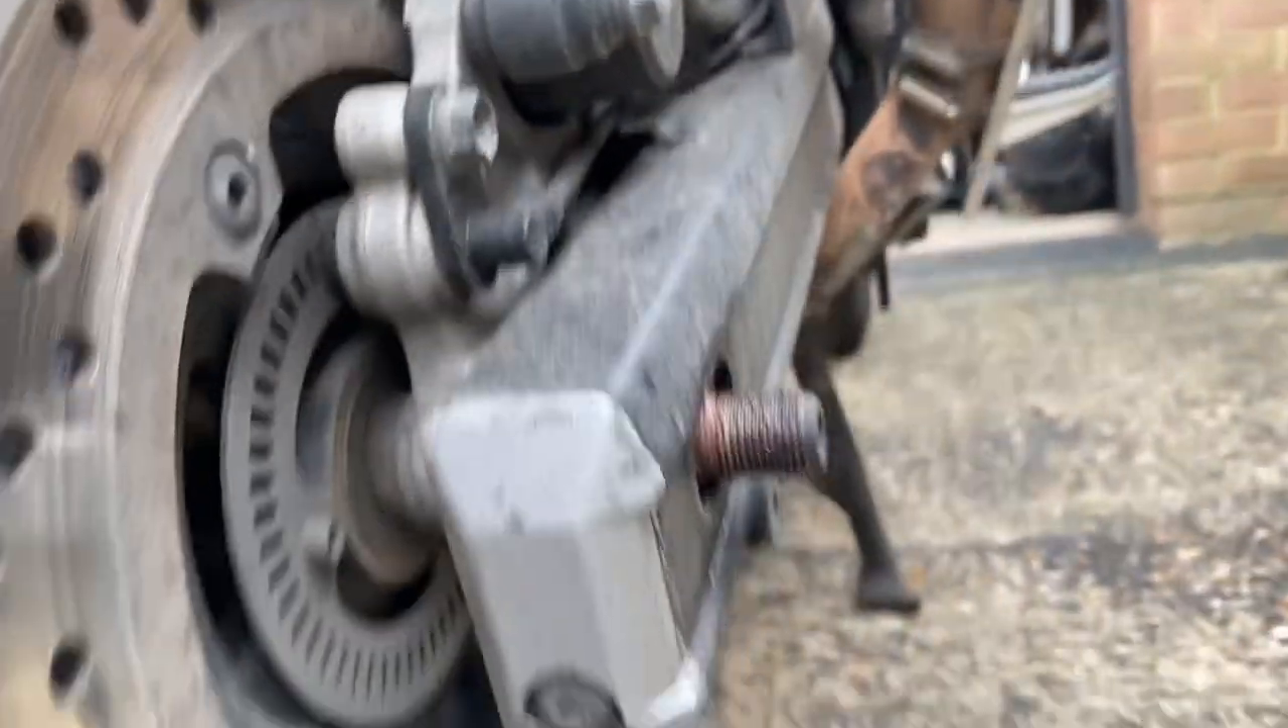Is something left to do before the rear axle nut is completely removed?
No.